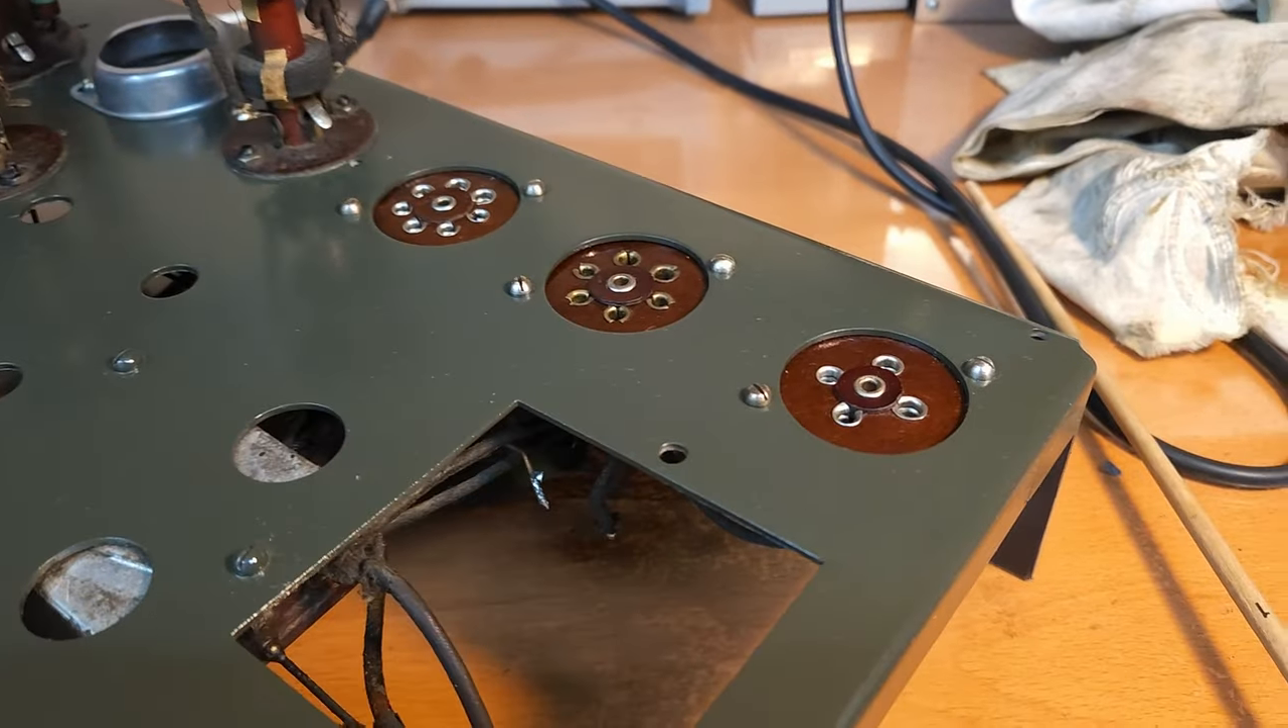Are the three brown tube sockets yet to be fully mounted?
No.